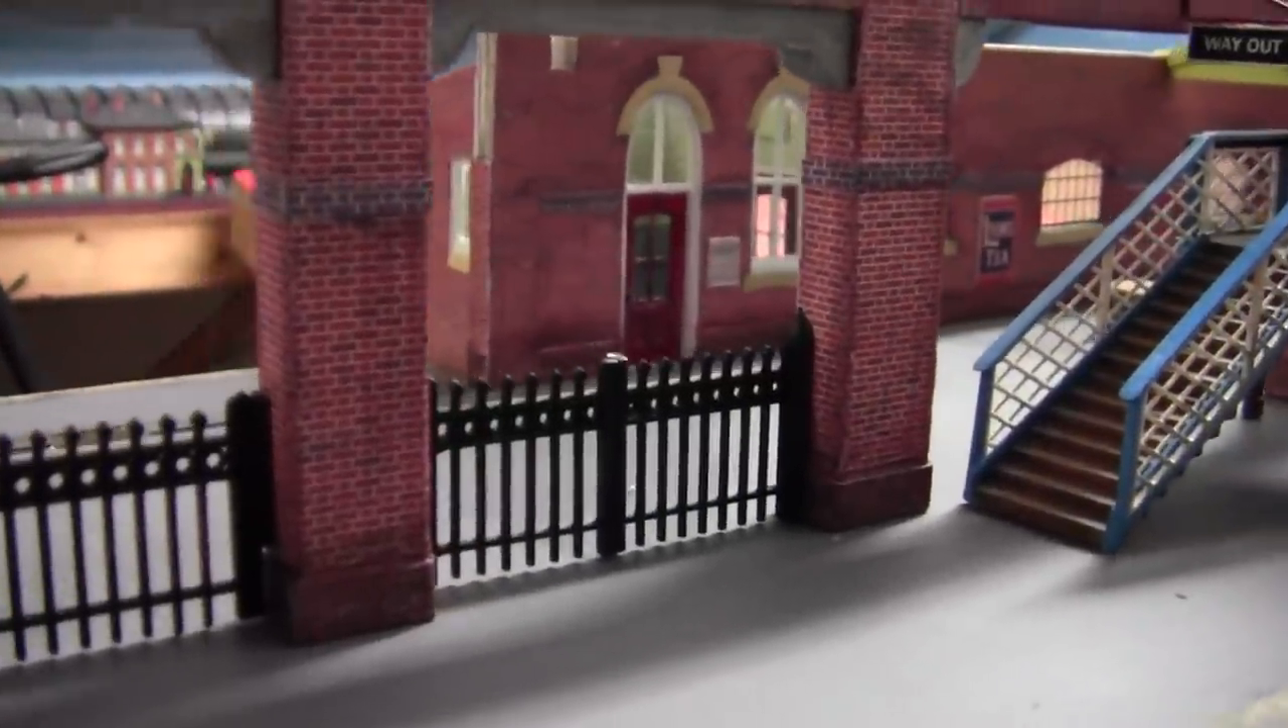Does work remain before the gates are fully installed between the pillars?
No.